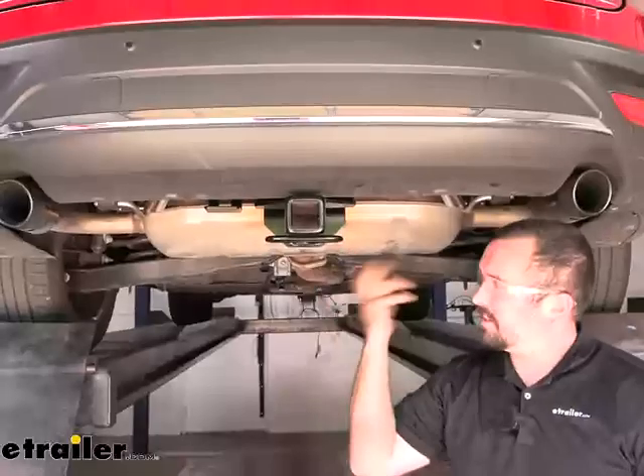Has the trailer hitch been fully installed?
Yes.